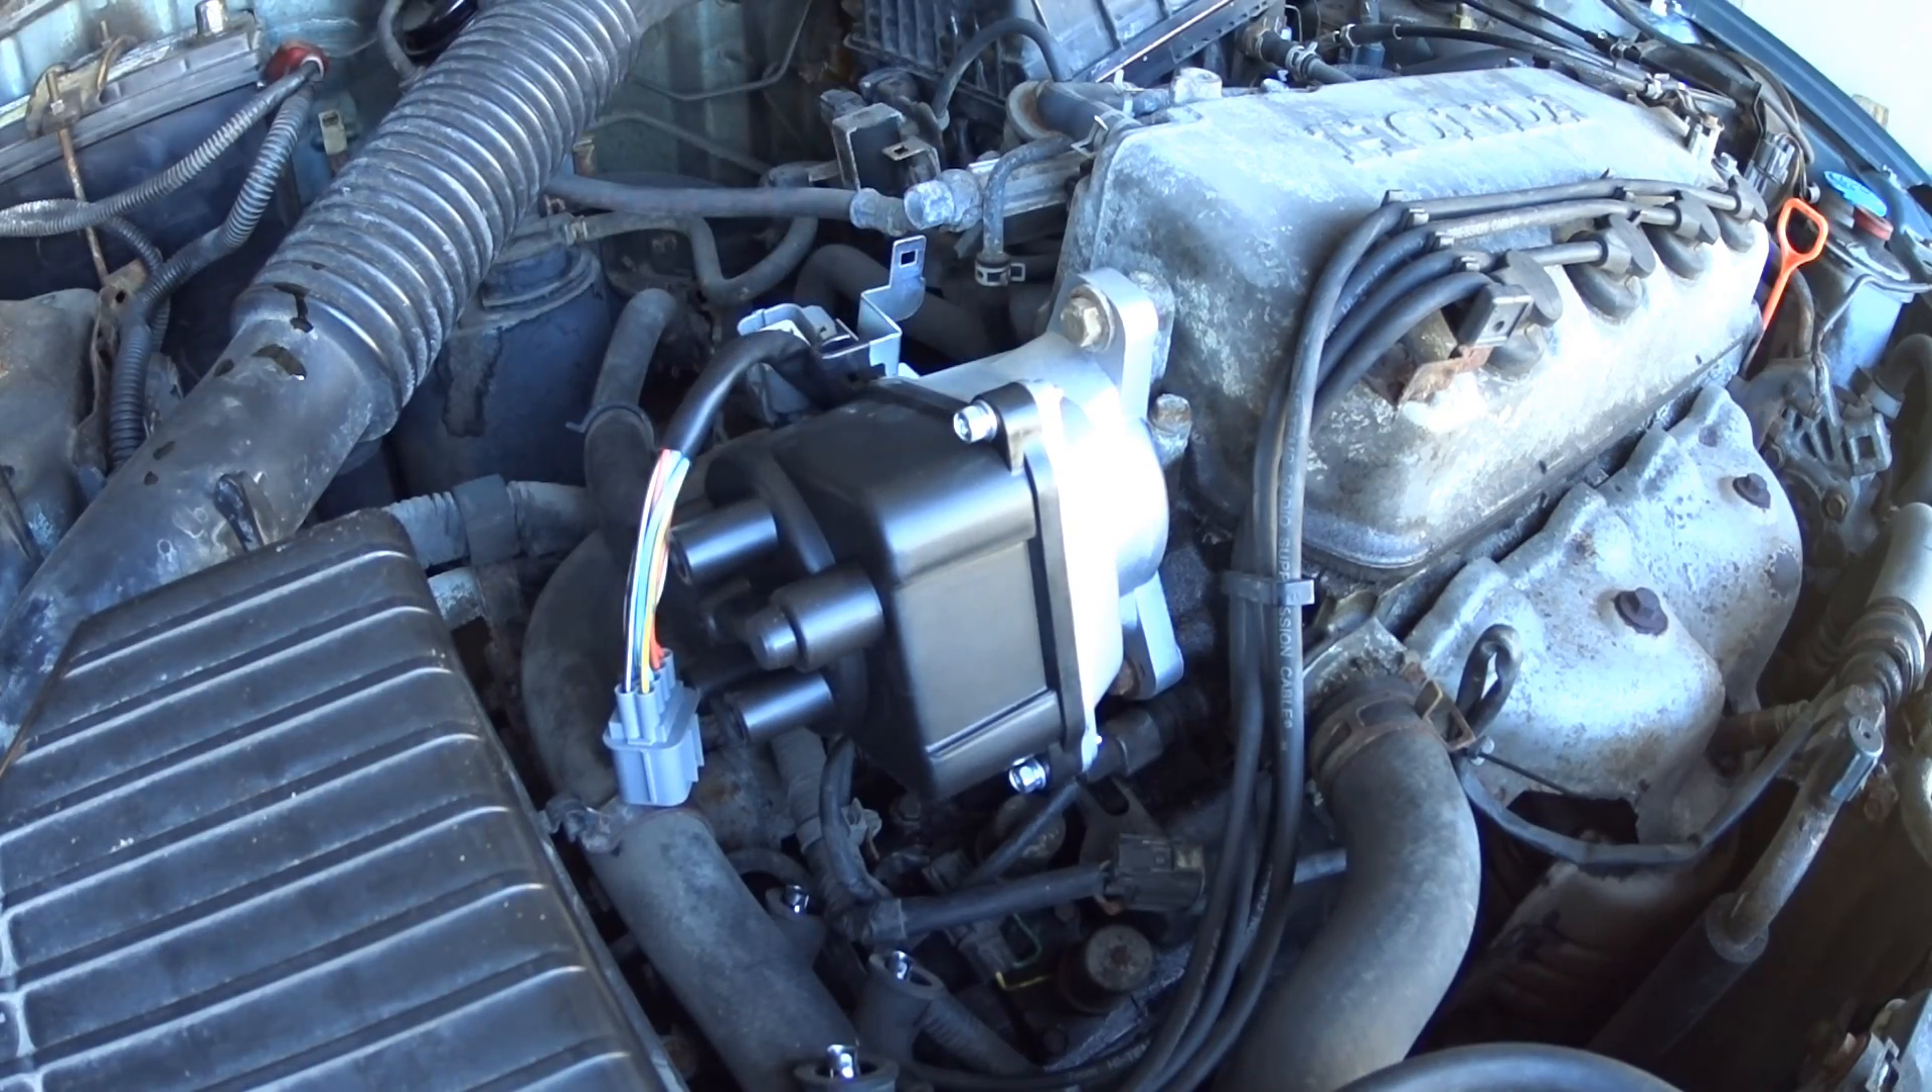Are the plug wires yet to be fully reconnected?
Yes.